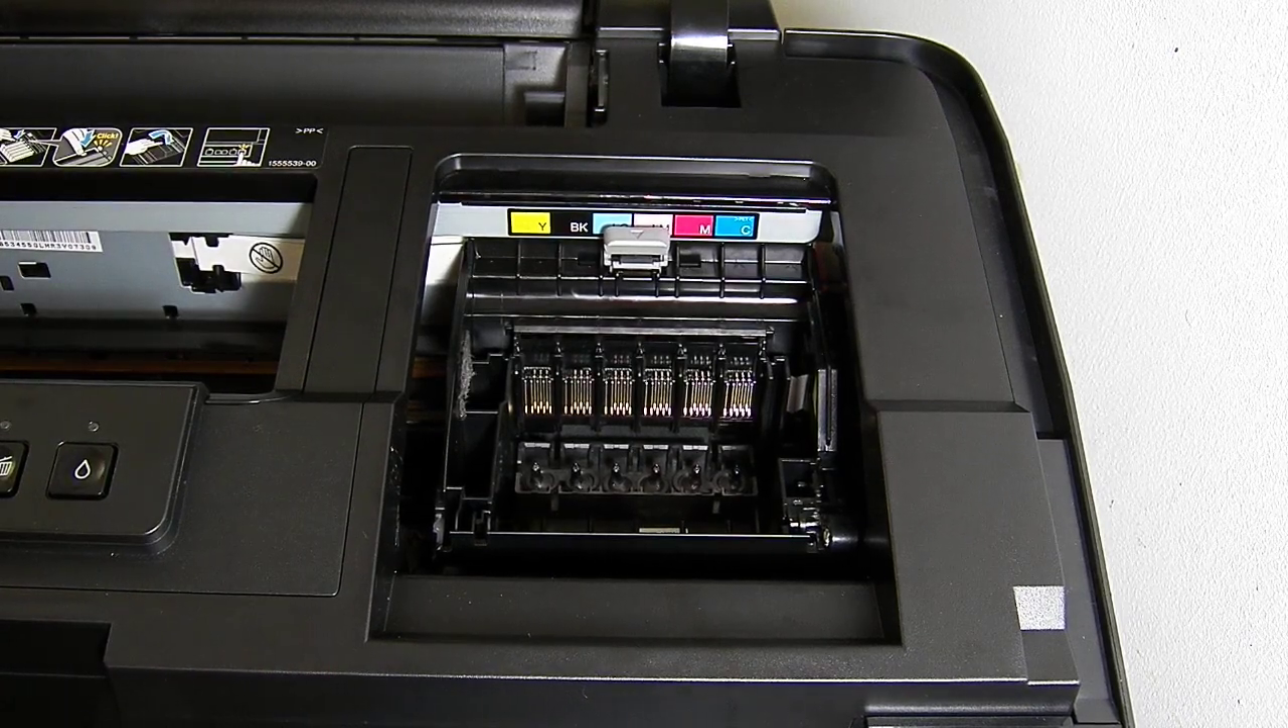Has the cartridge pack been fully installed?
No.